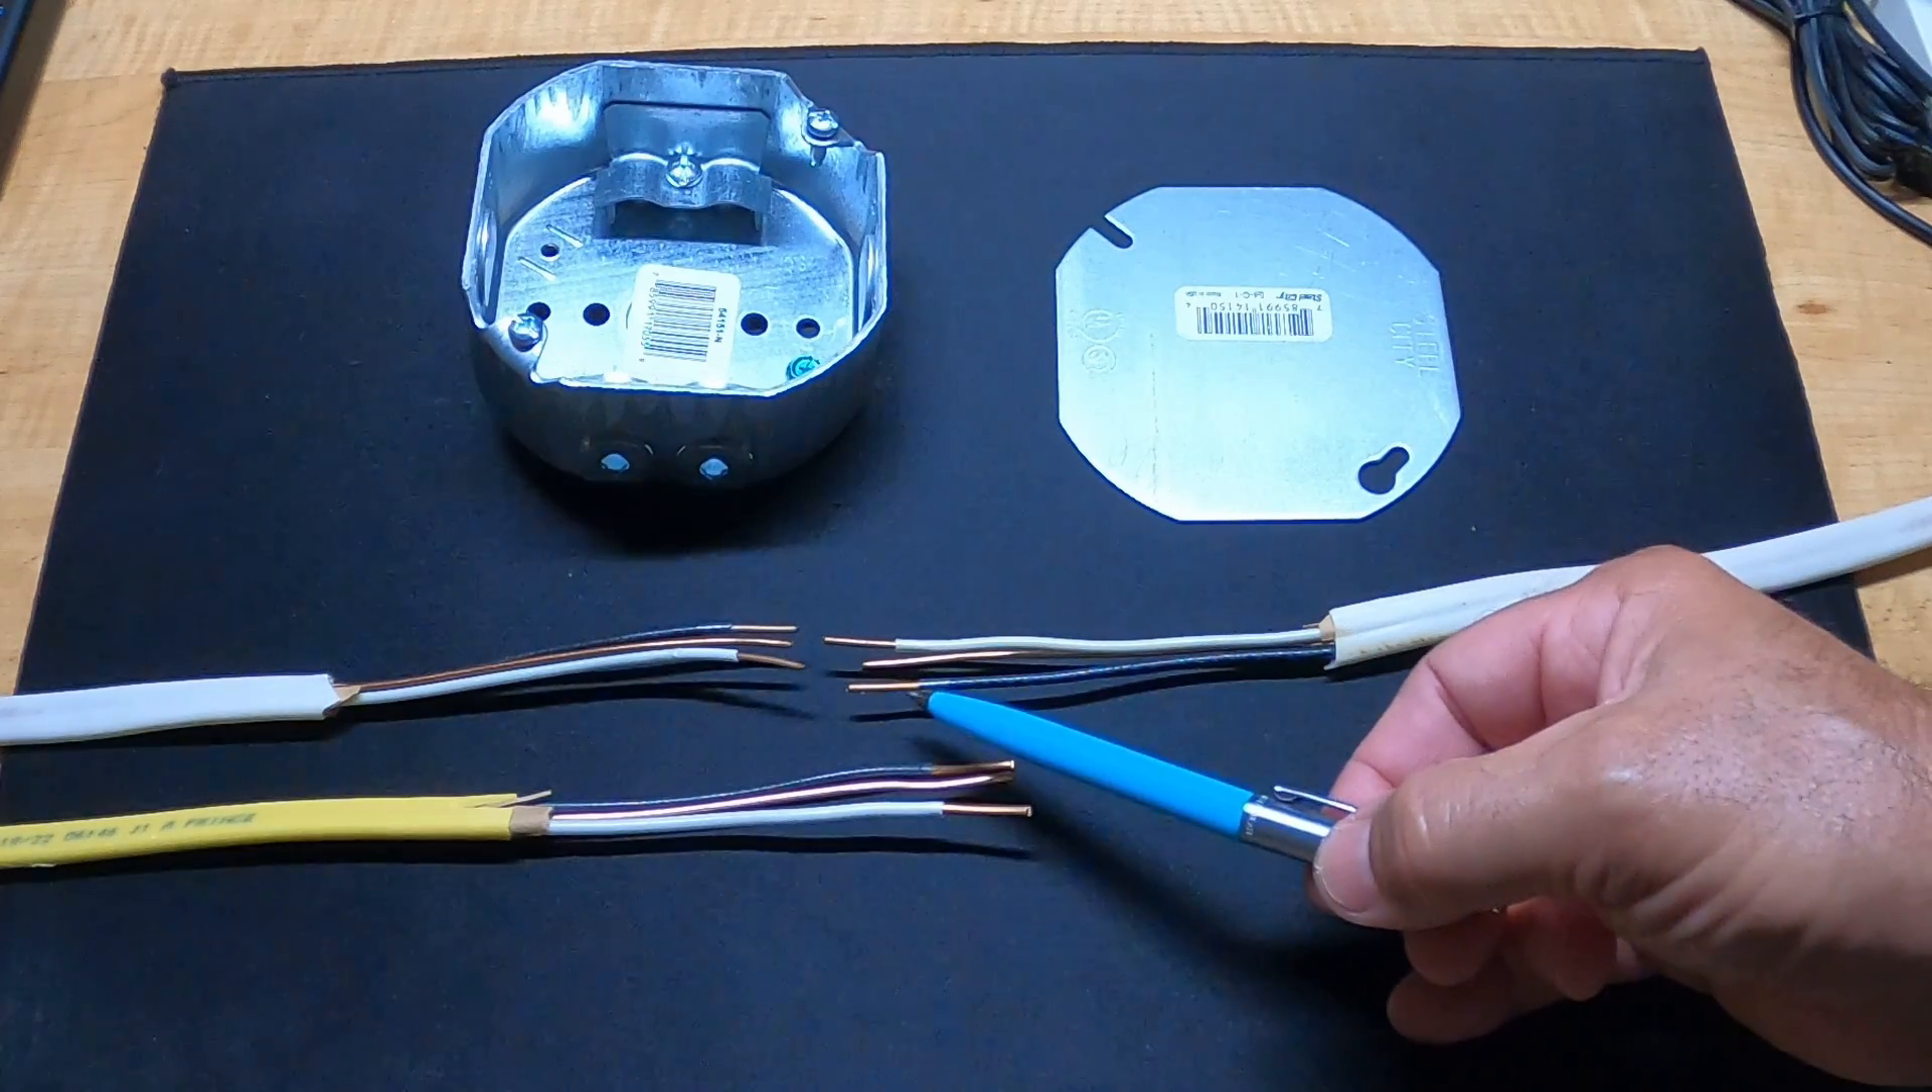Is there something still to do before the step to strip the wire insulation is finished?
No.